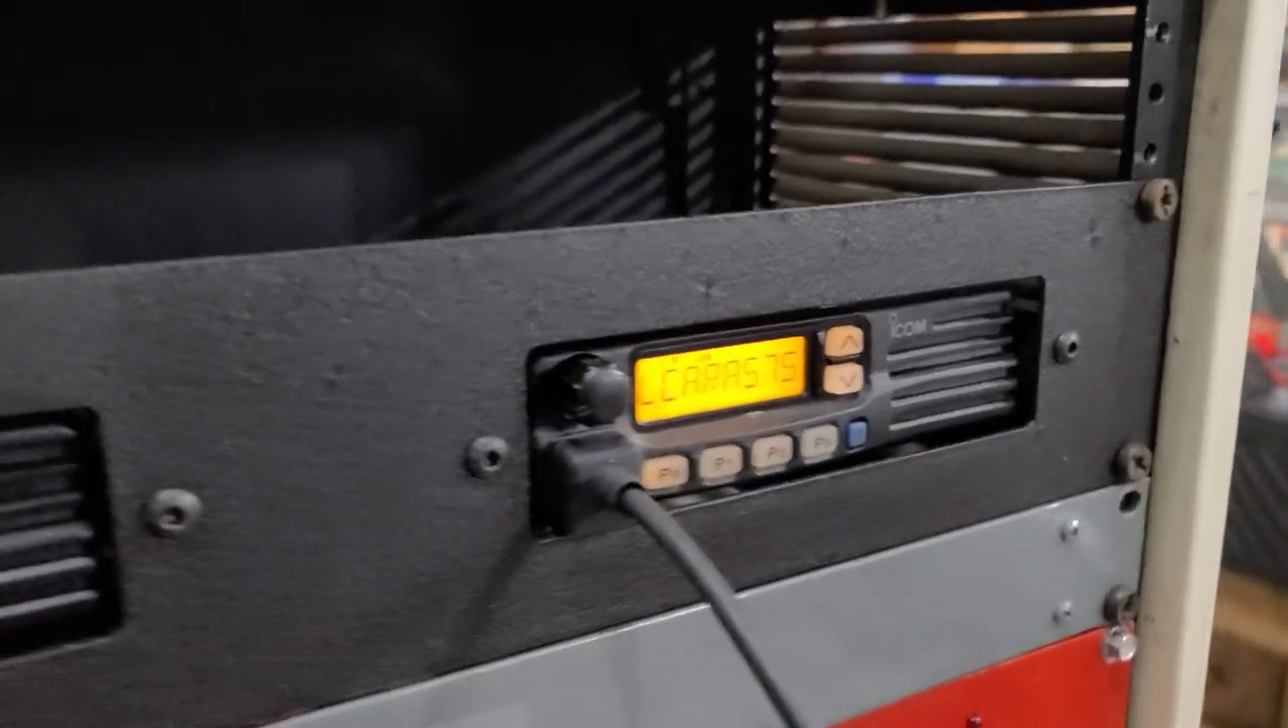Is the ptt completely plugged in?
Yes.